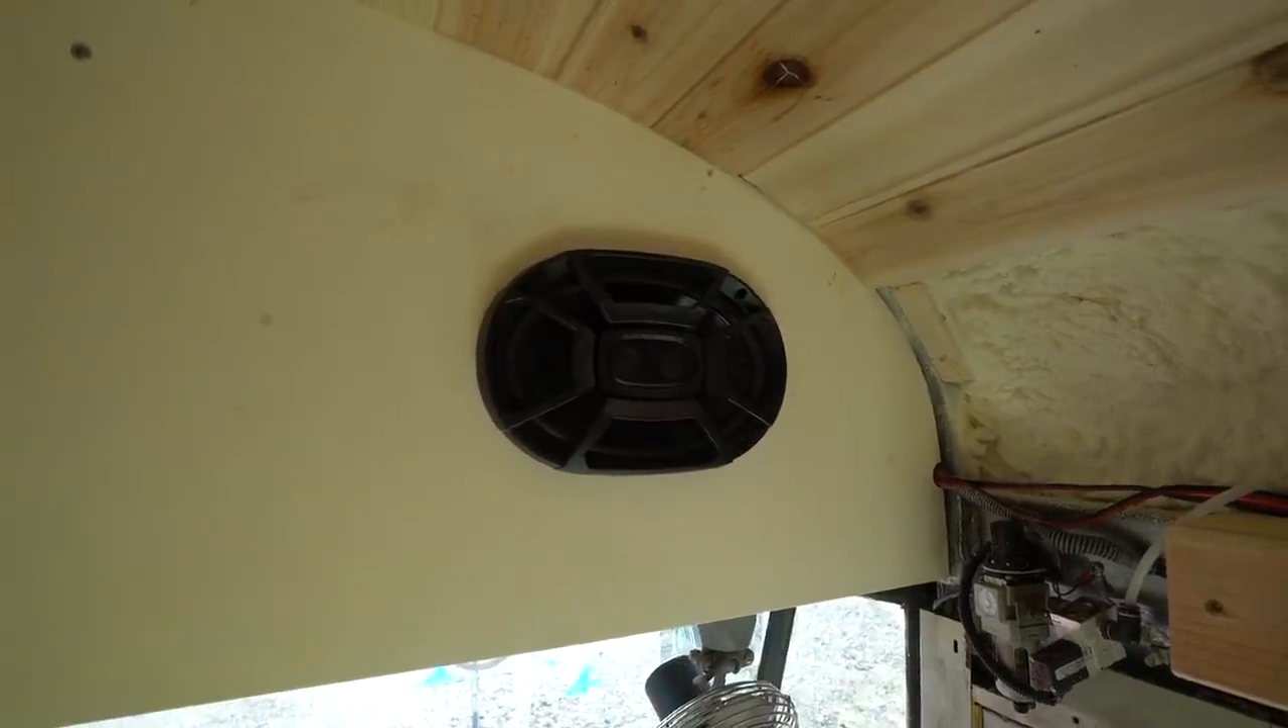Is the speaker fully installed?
Yes.